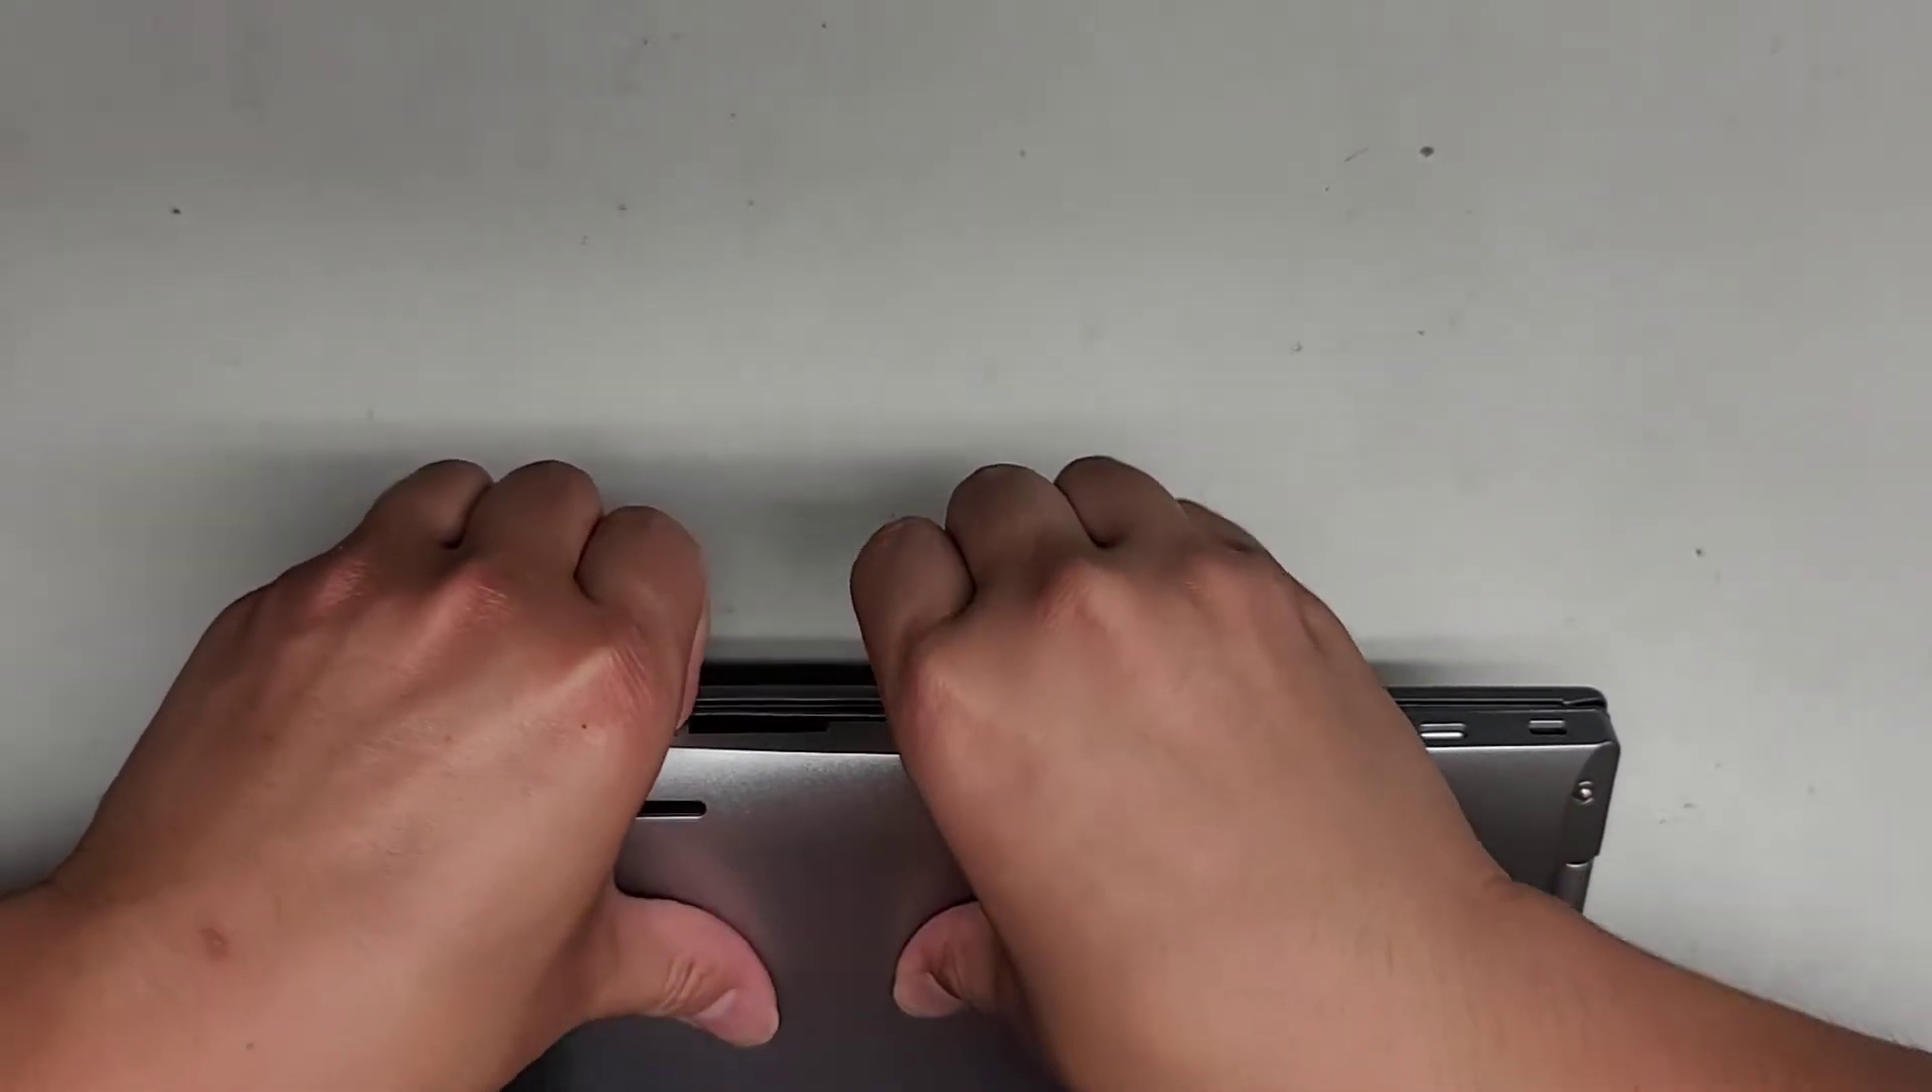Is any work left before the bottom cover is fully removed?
Yes.